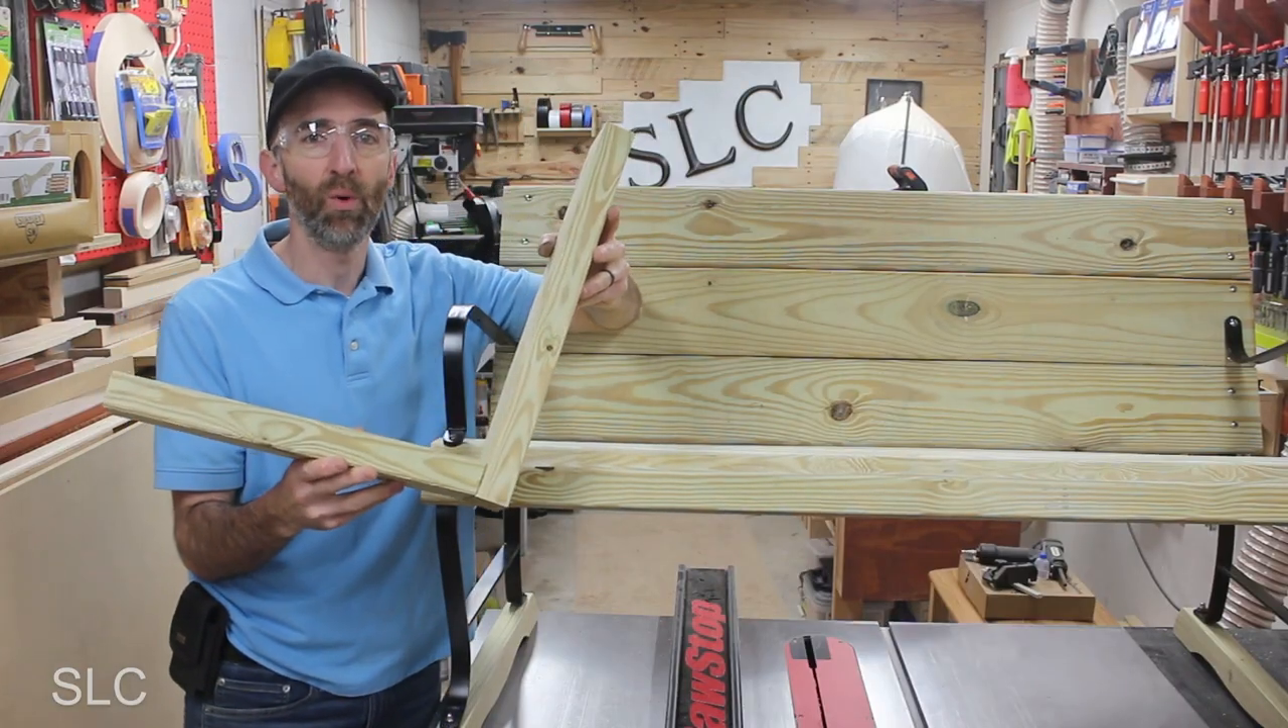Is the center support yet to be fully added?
Yes.